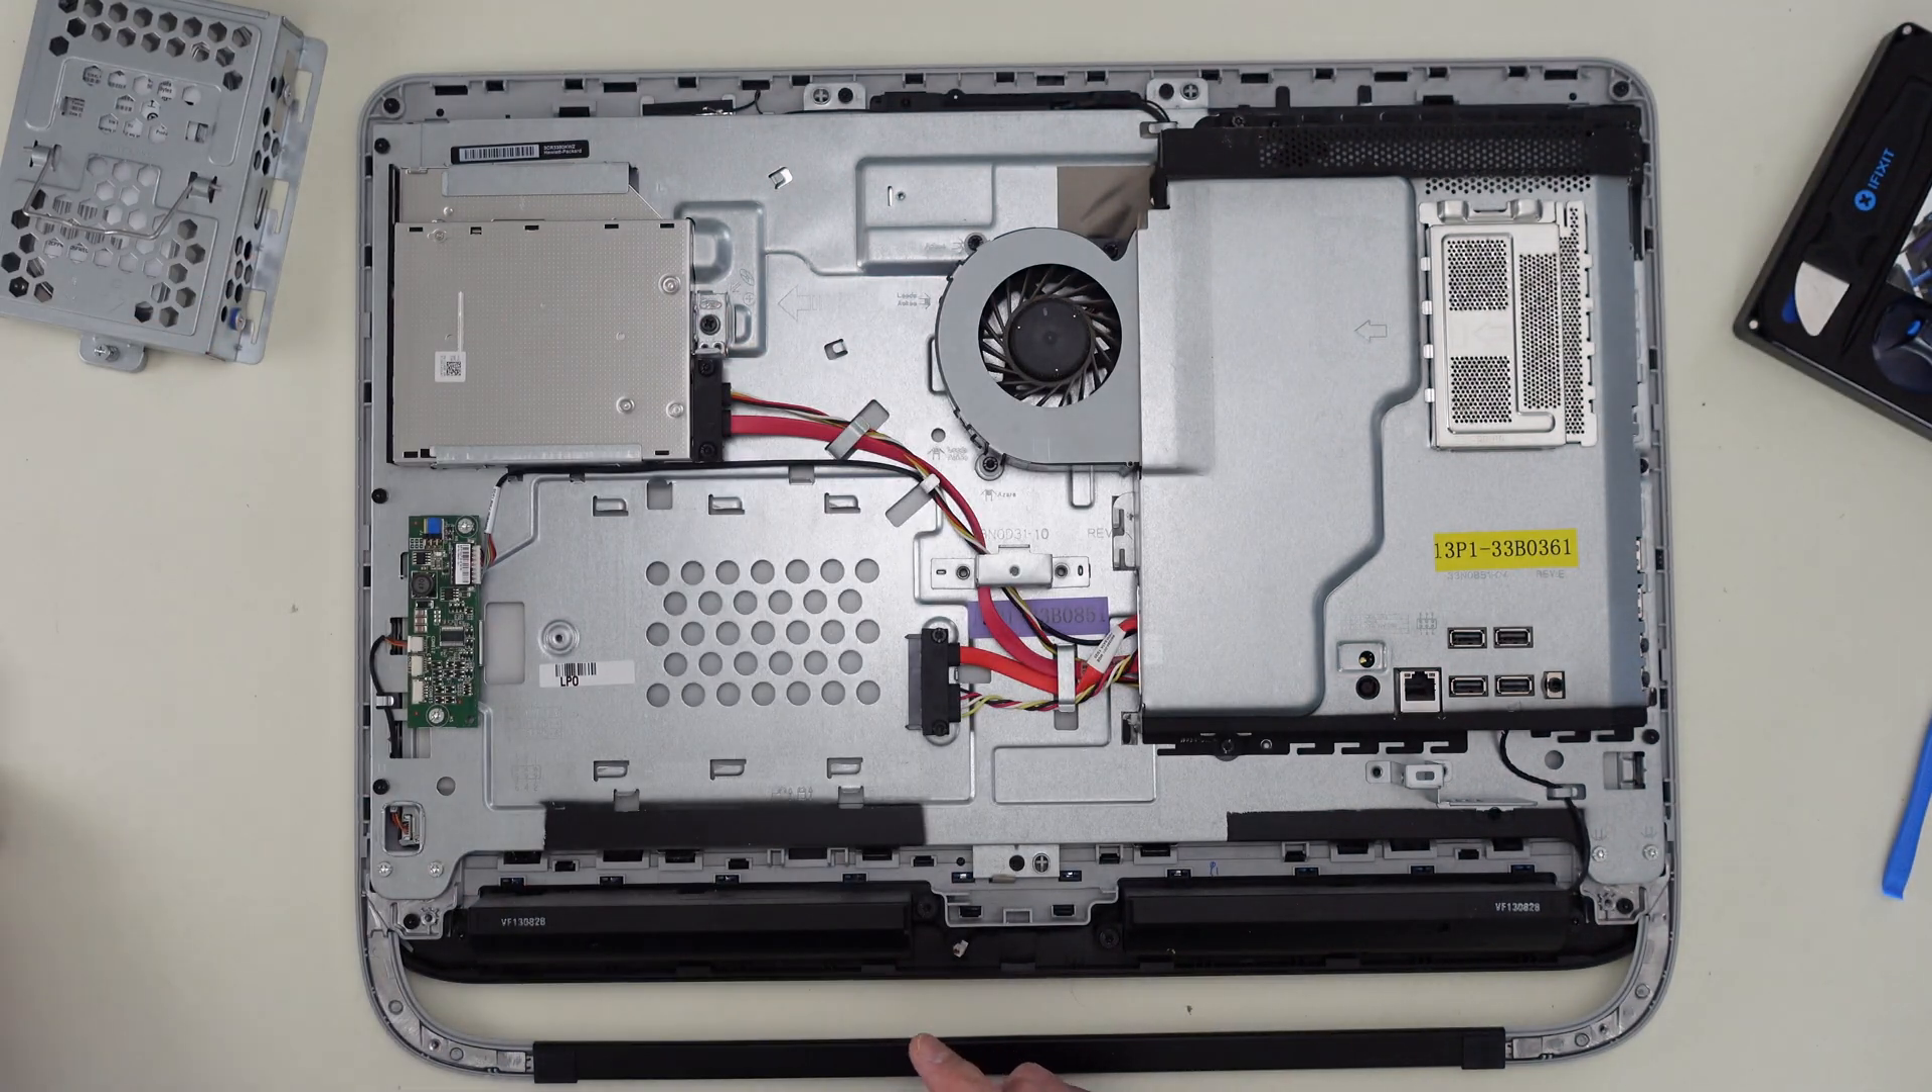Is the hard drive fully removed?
Yes.